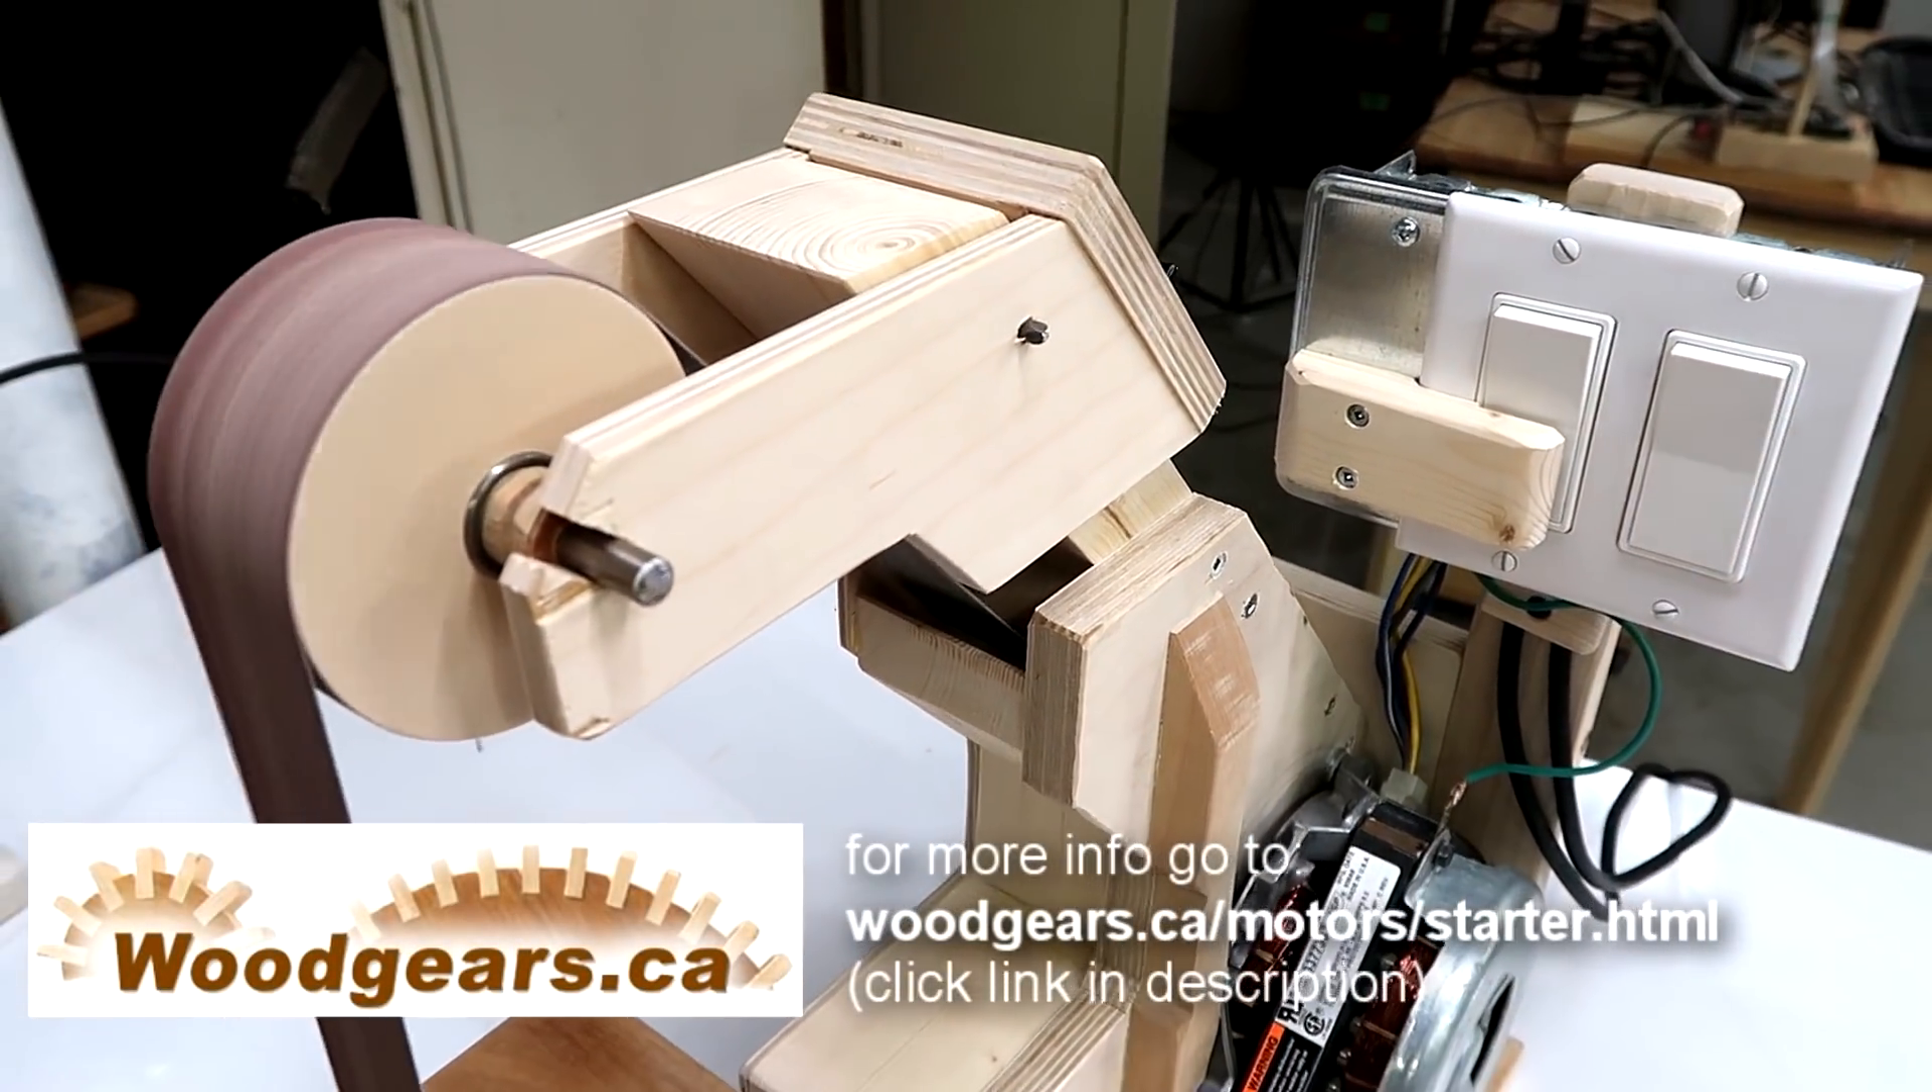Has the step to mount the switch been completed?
Yes.